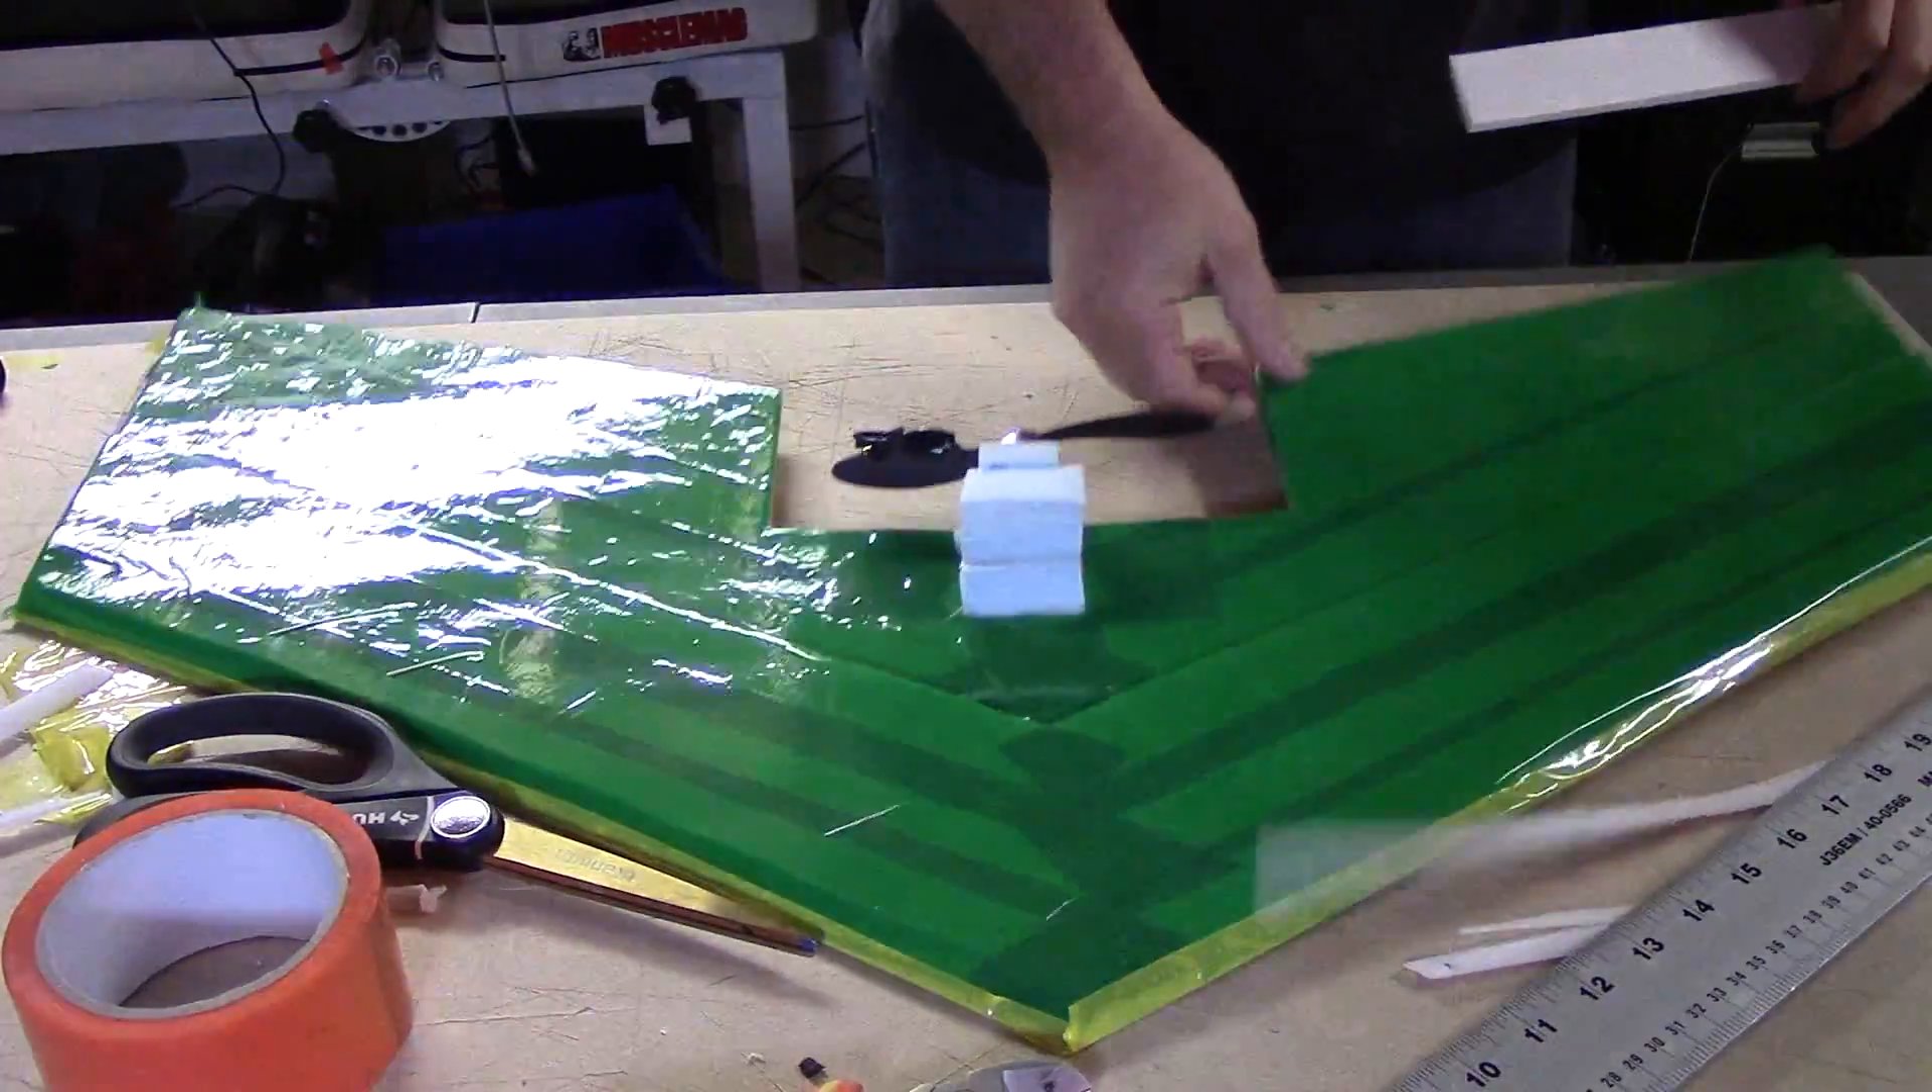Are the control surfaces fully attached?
No.